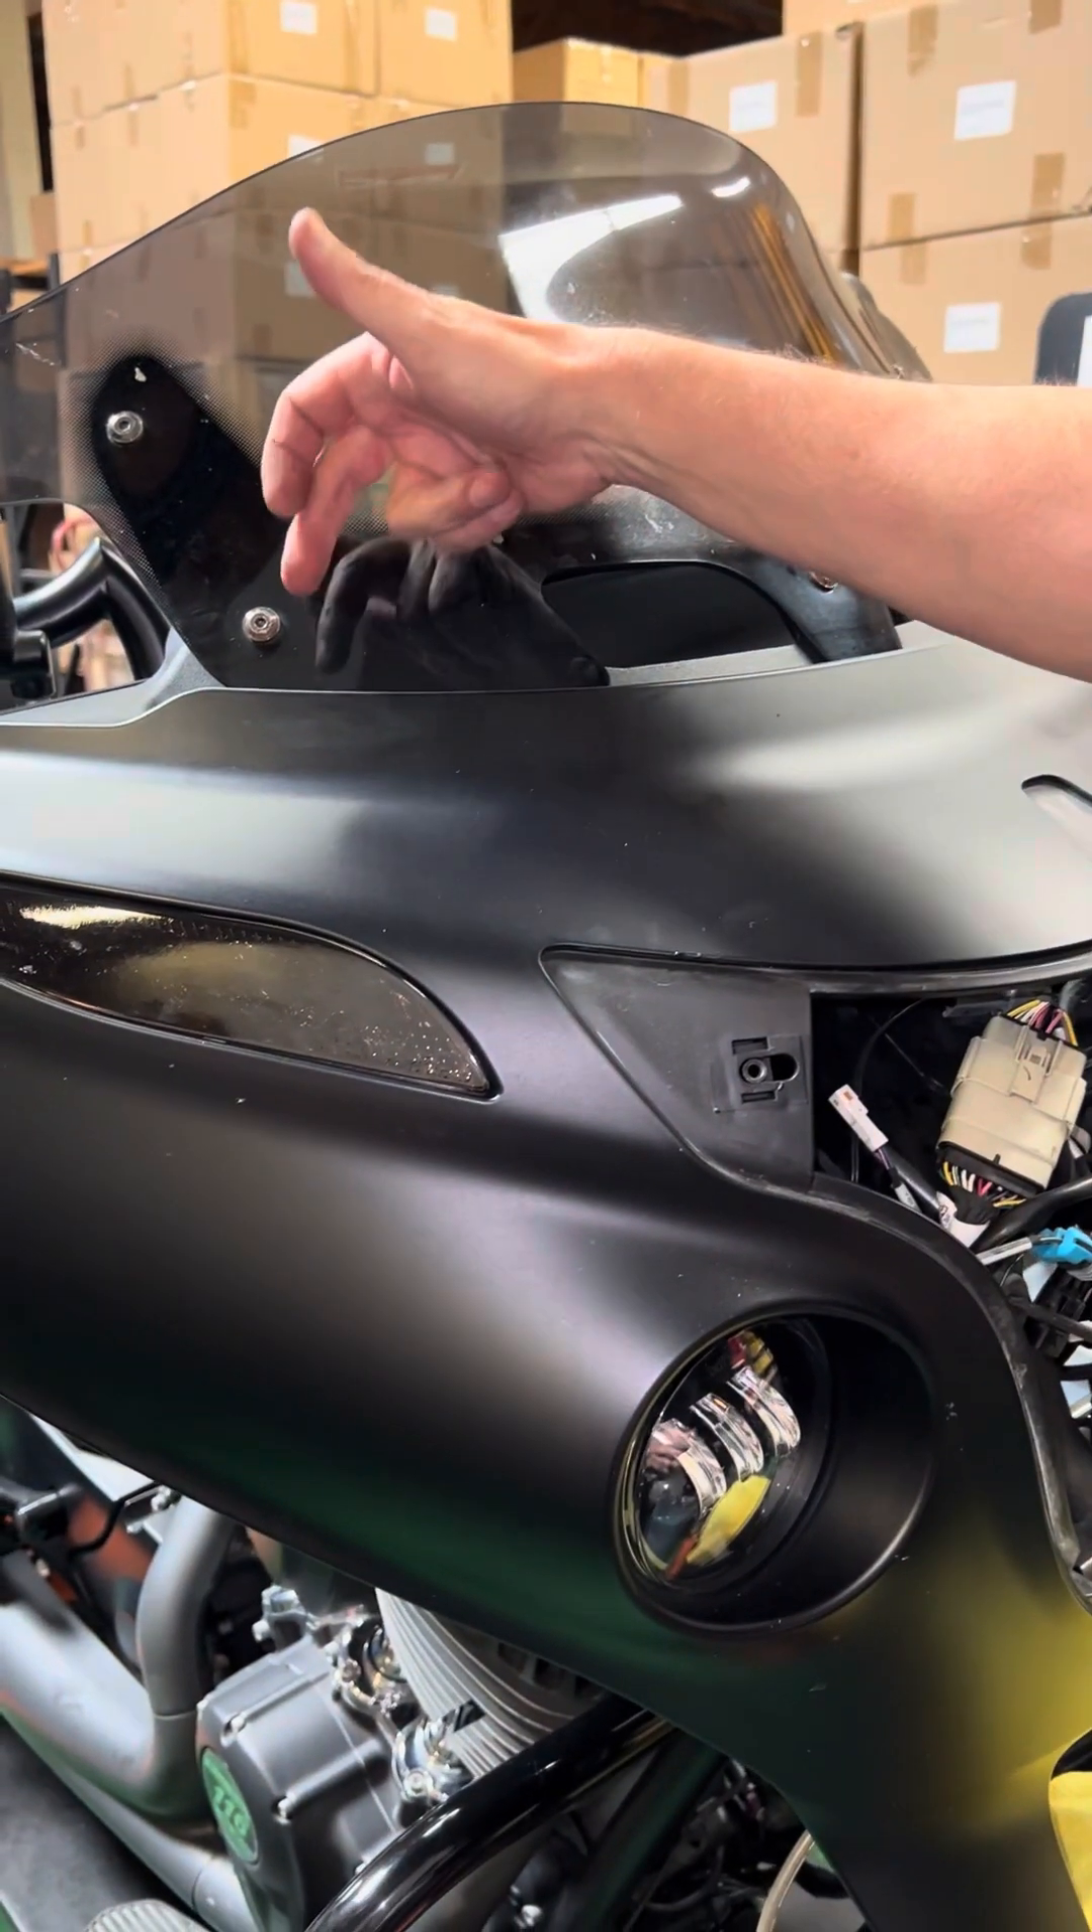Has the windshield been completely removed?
No.